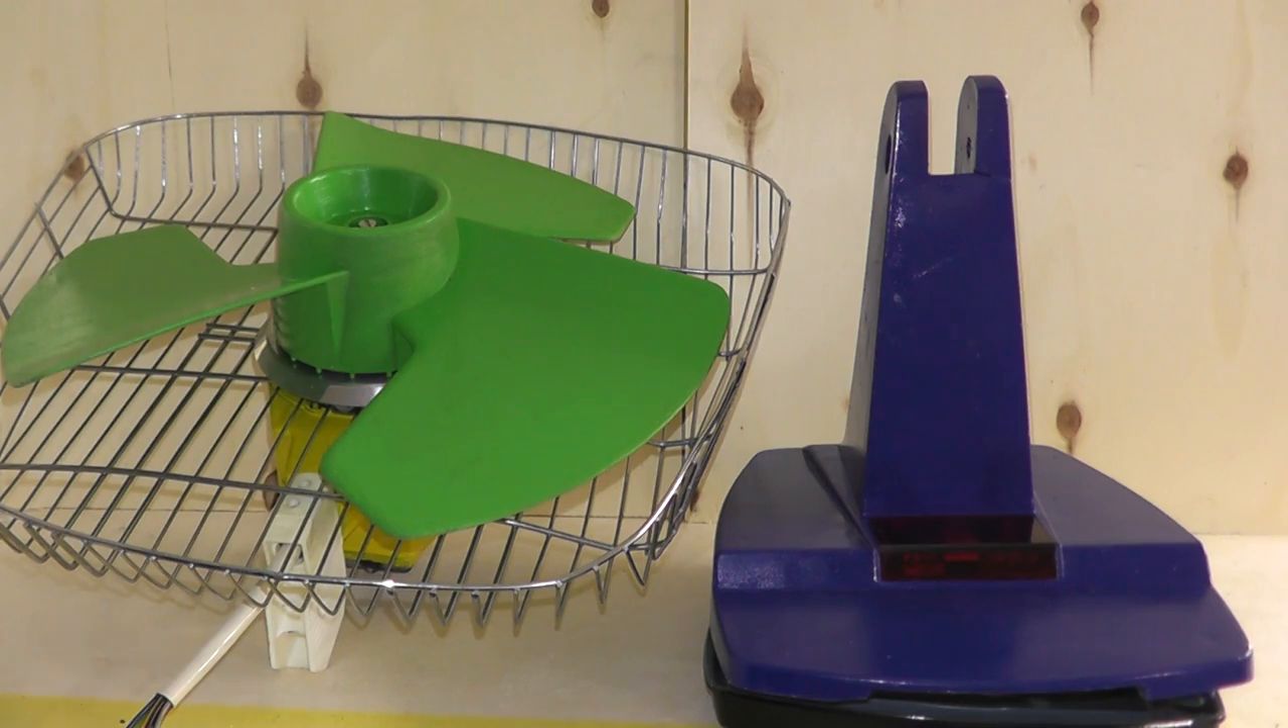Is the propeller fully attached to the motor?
Yes.